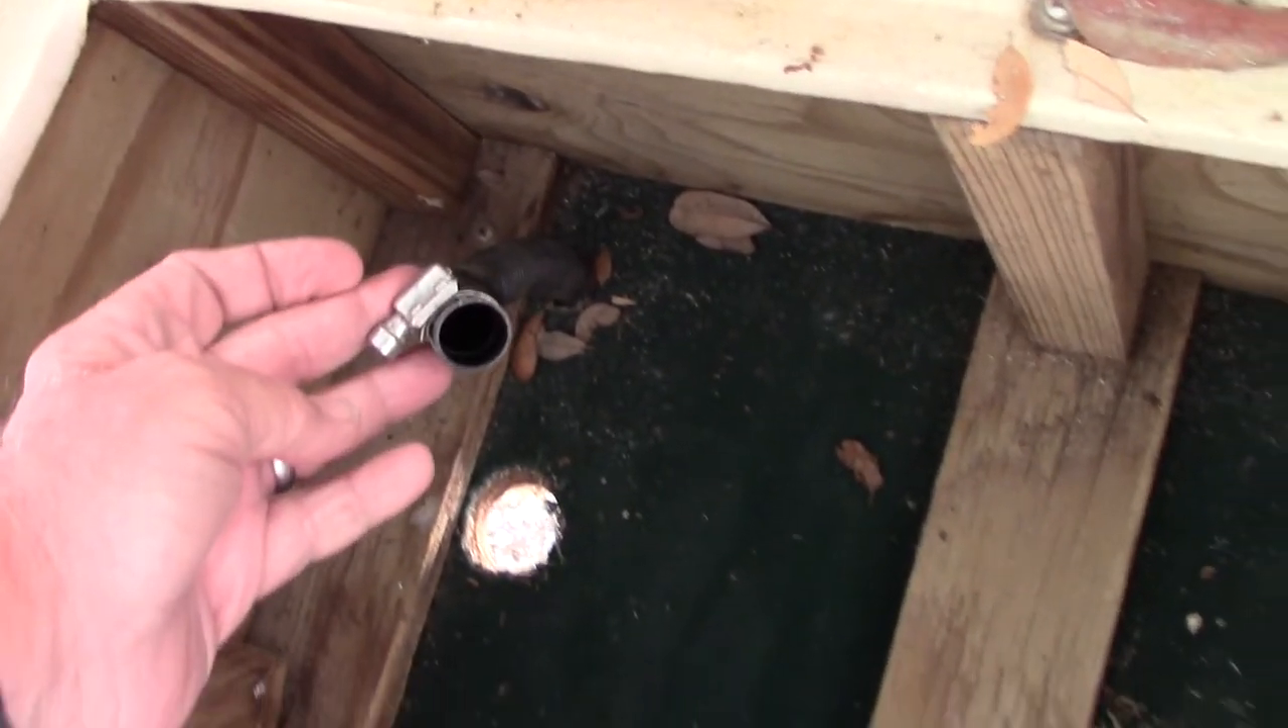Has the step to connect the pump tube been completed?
No.